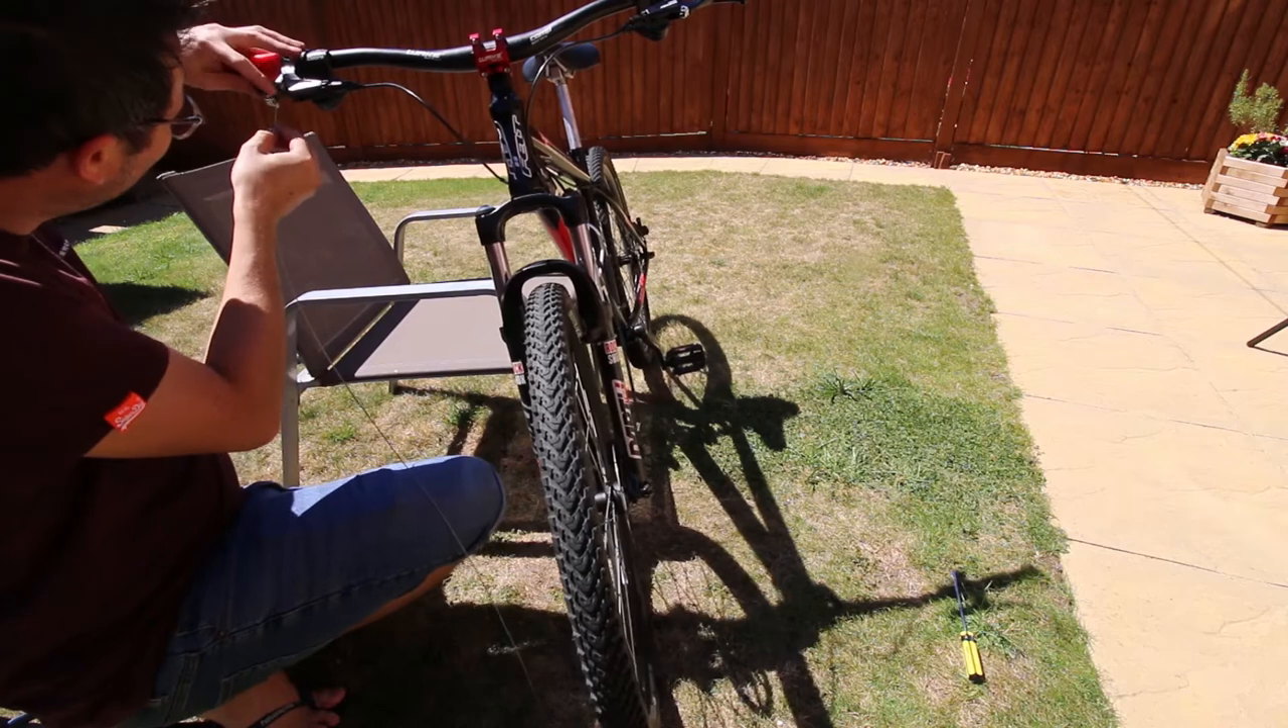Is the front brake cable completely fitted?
No.